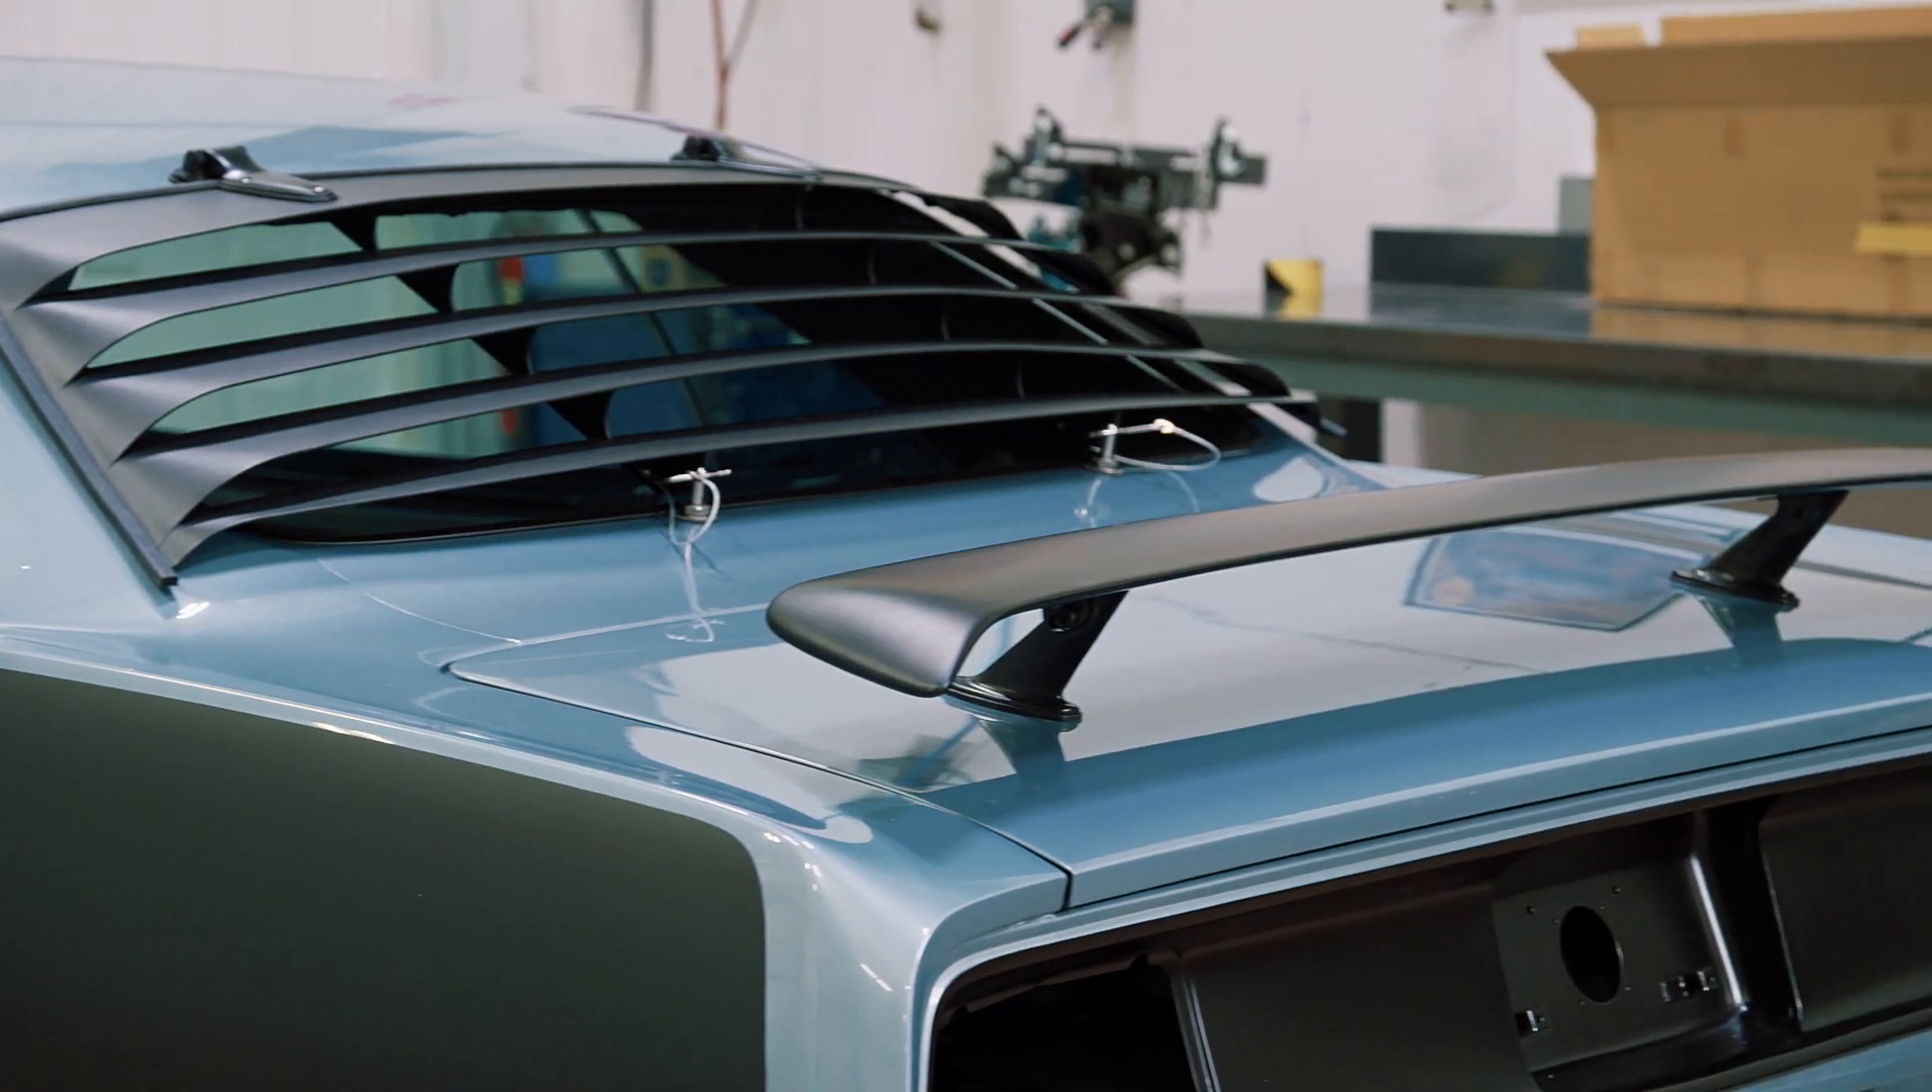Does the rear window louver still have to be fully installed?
No.